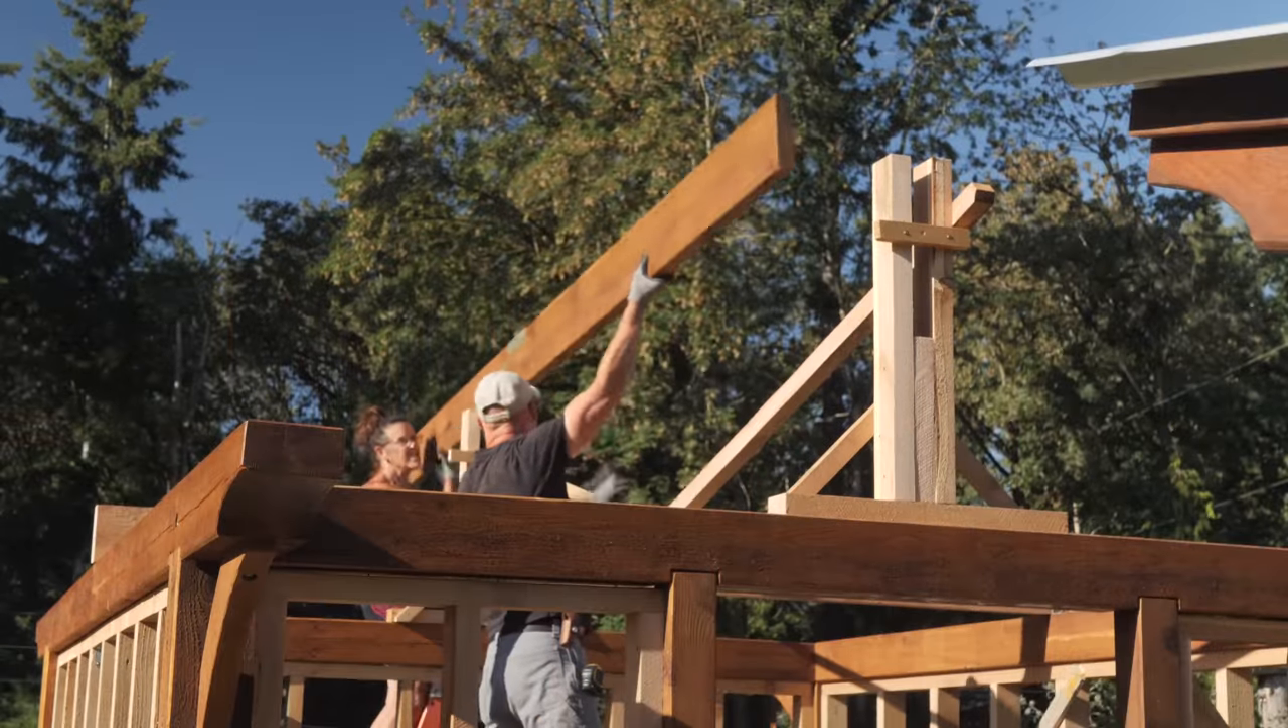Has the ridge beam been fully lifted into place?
No.